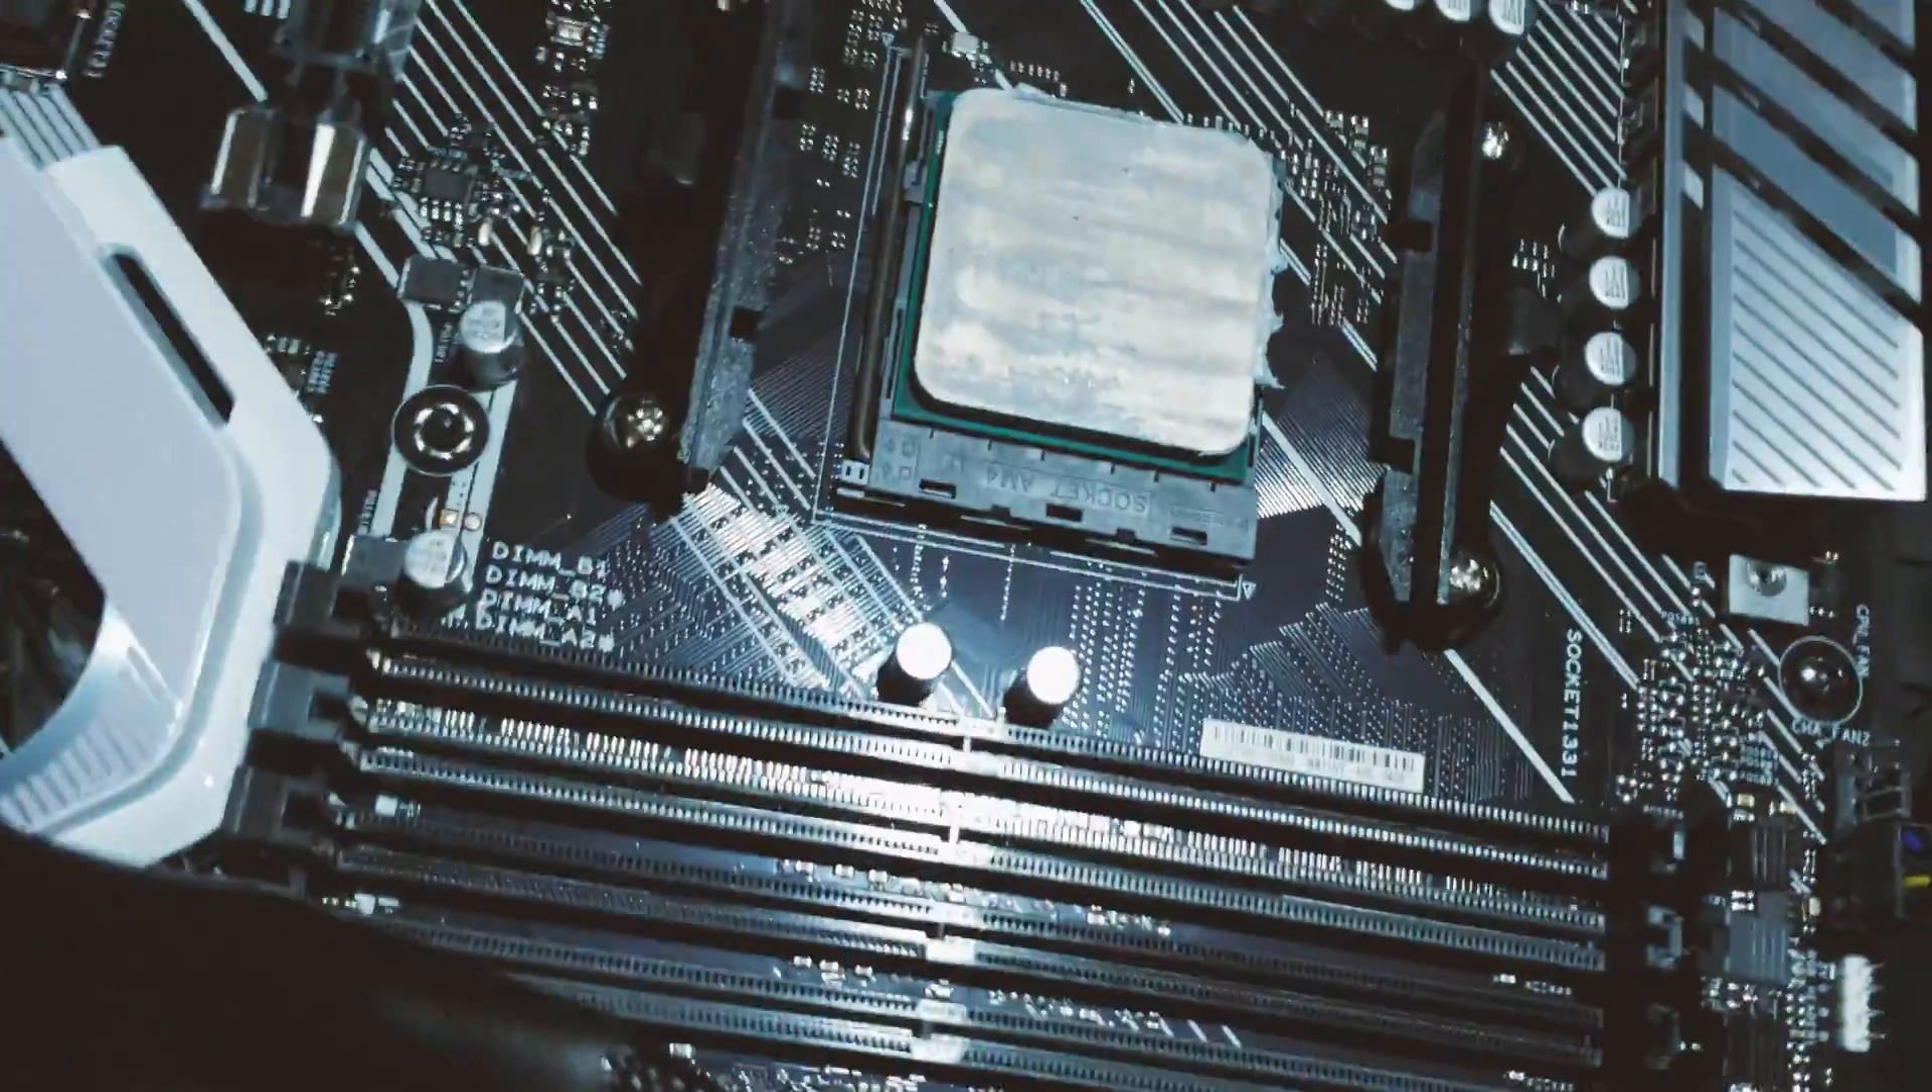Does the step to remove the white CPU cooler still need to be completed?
No.